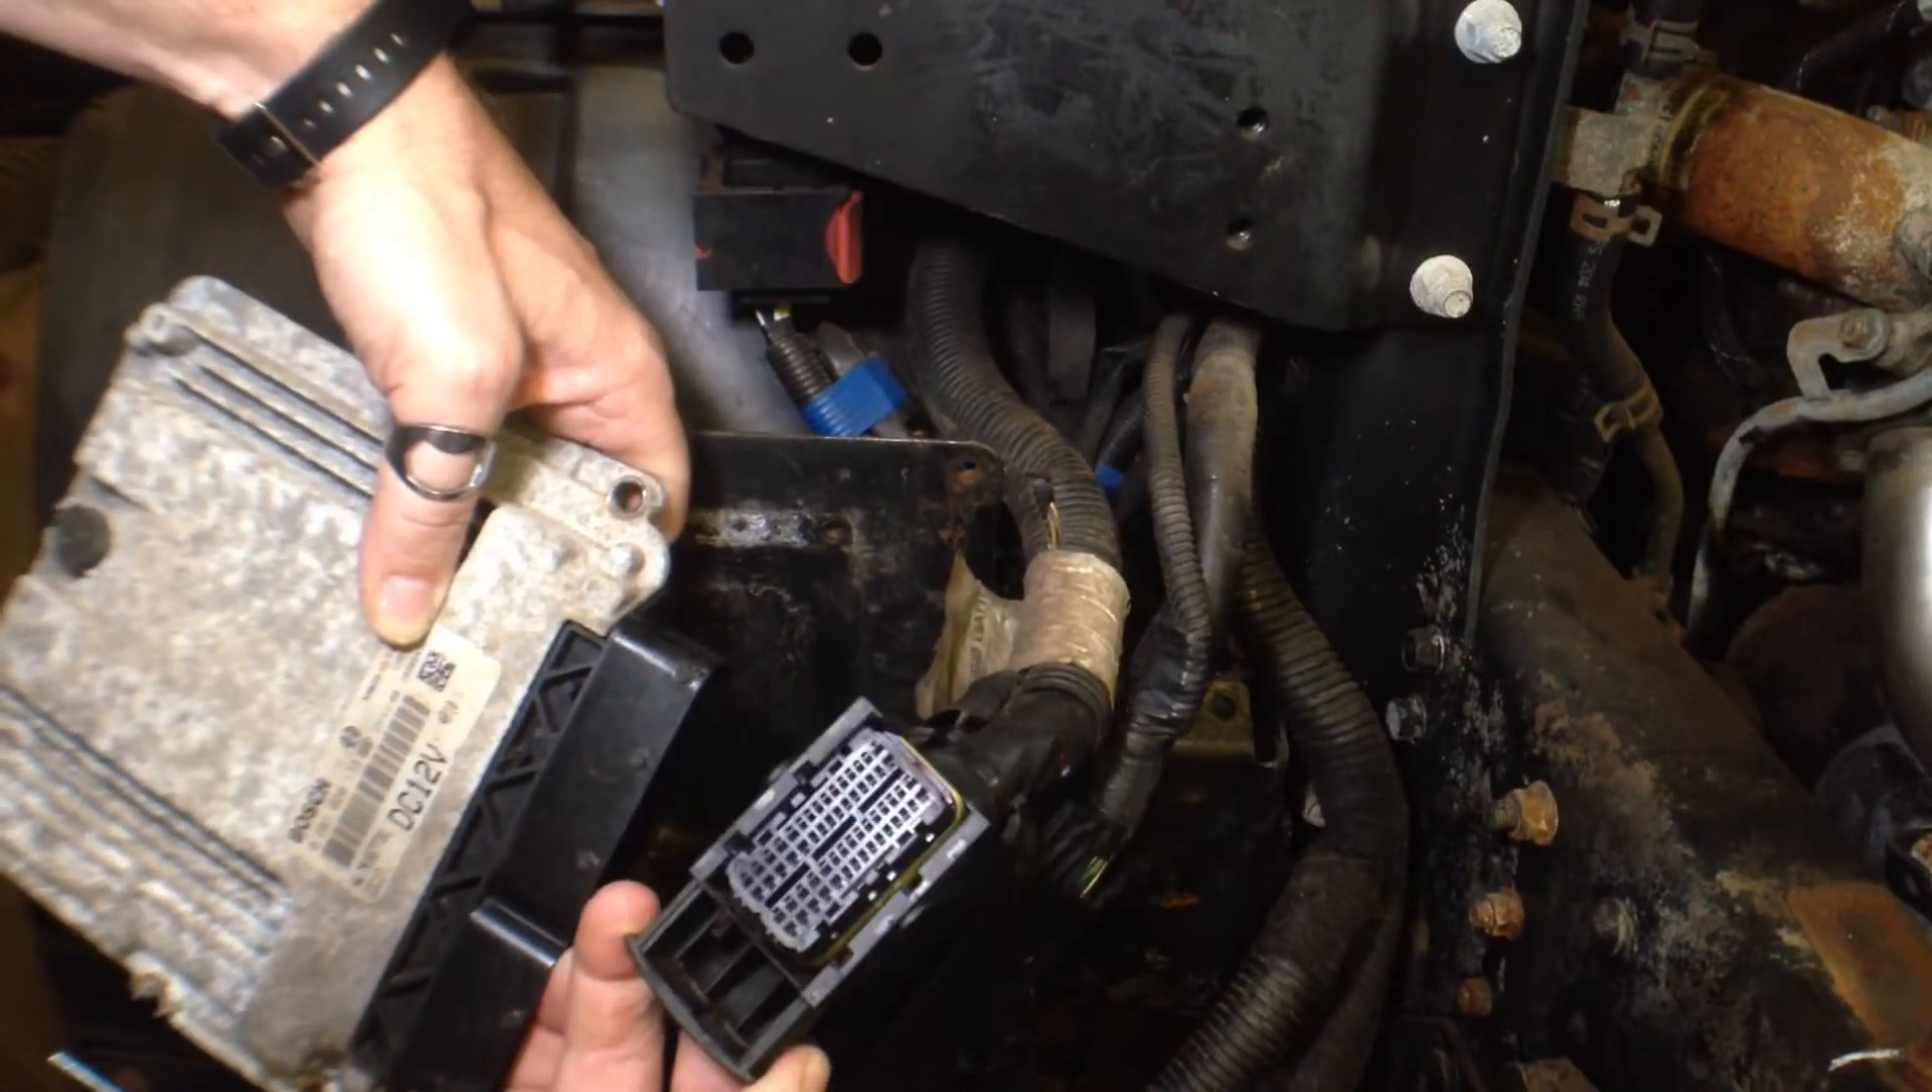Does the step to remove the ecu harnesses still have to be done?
No.